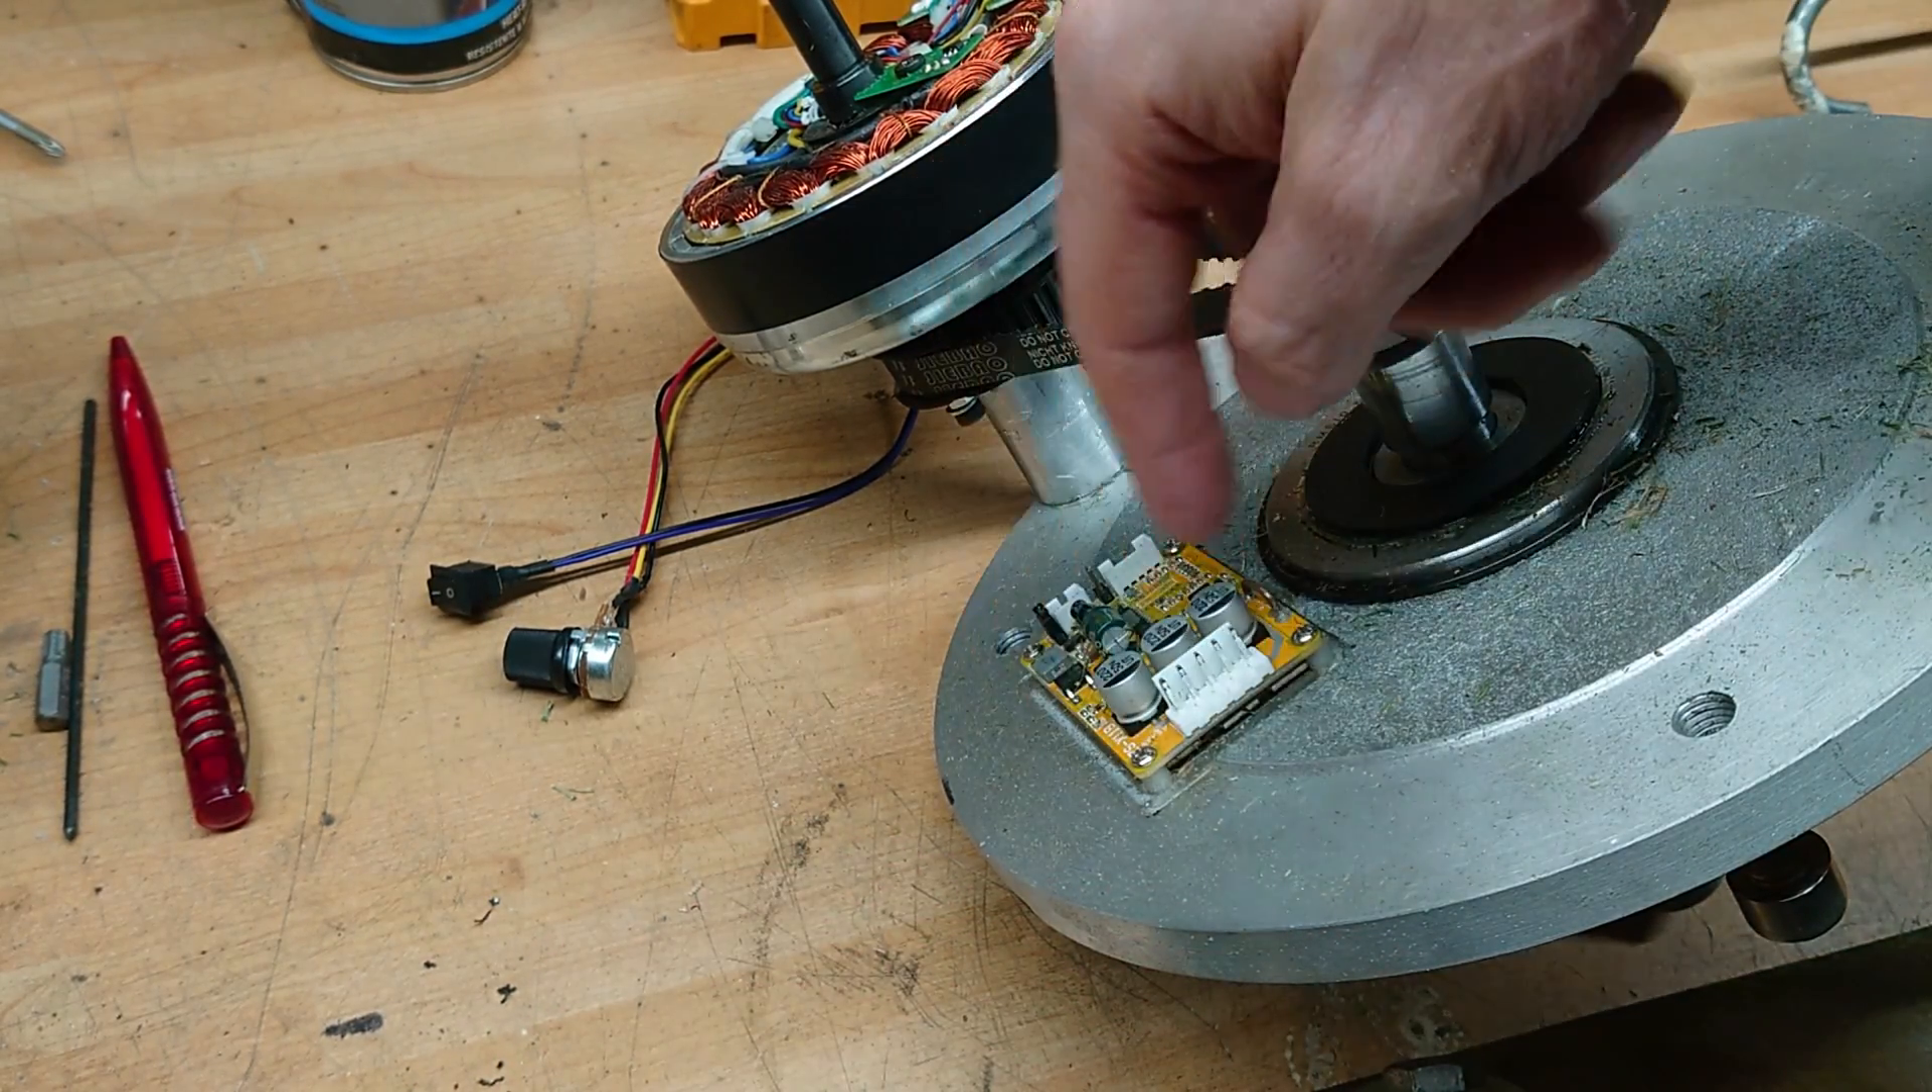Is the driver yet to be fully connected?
Yes.